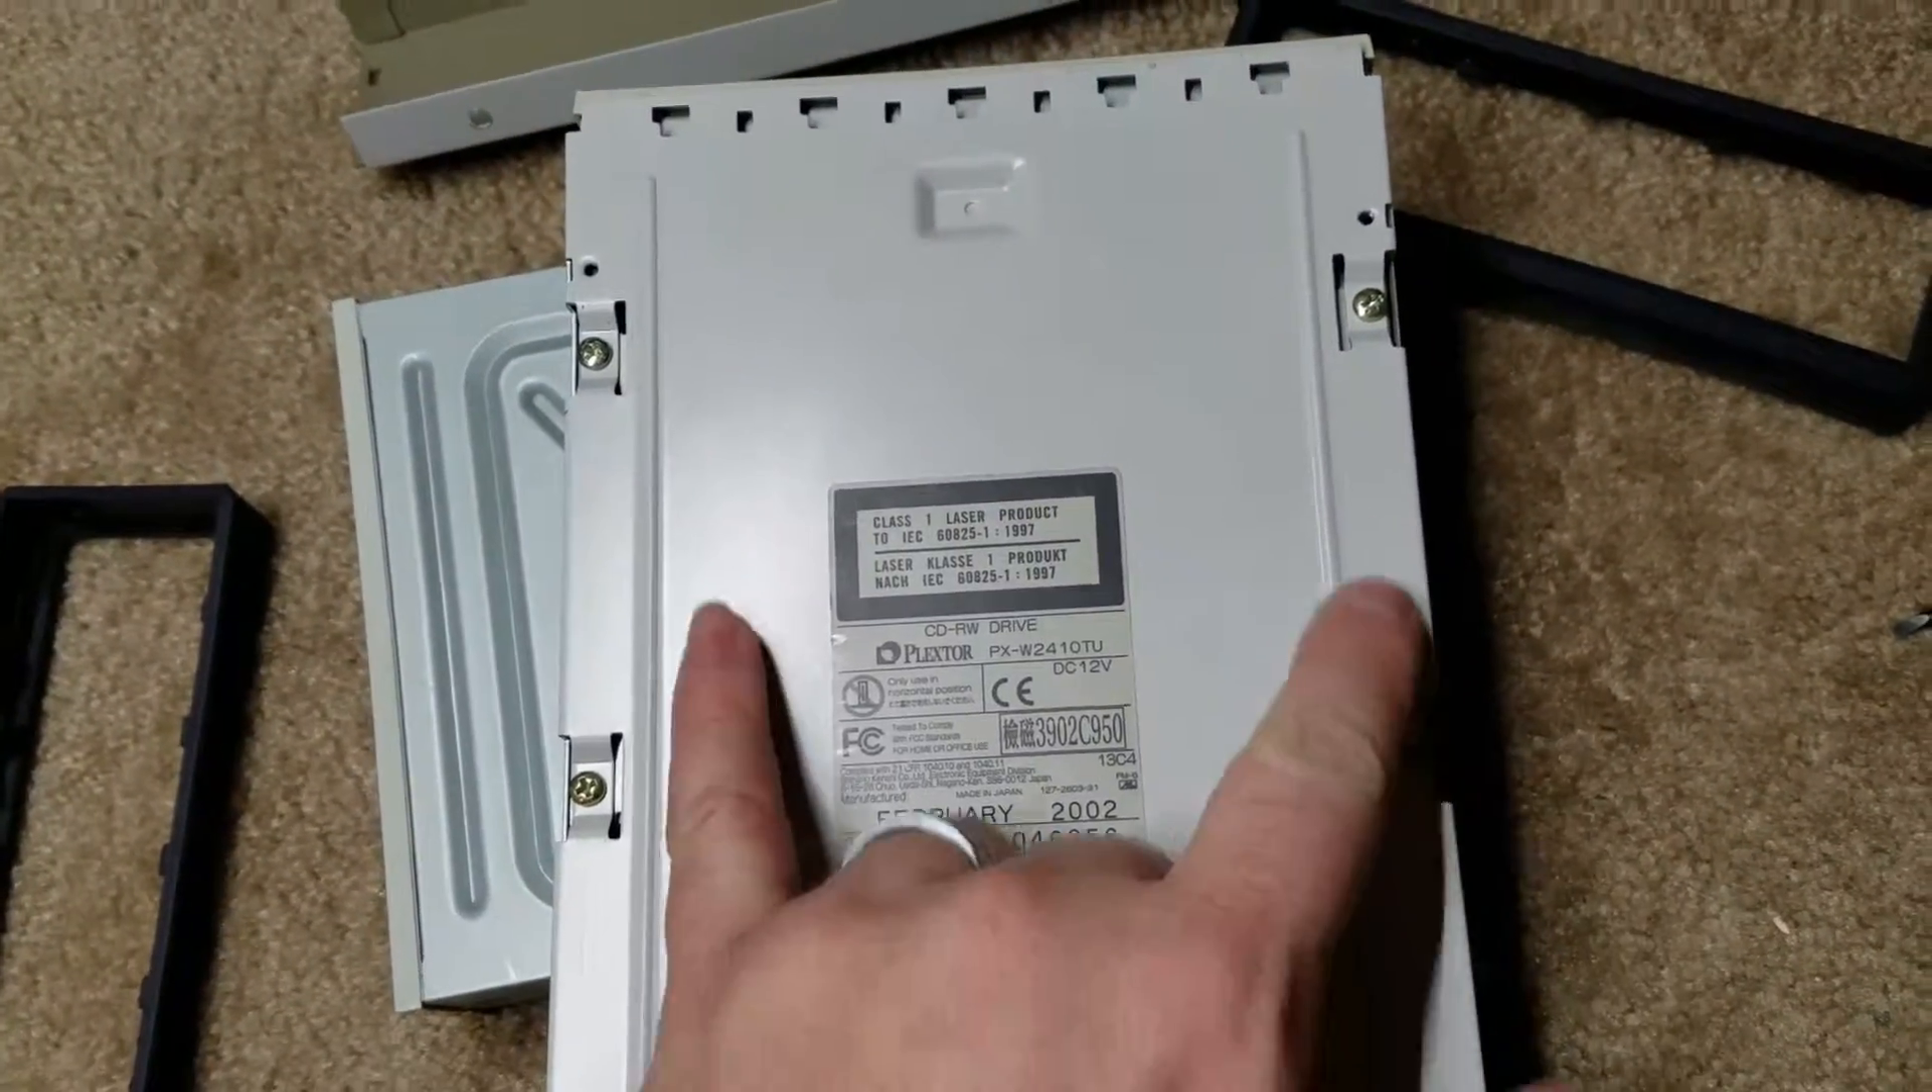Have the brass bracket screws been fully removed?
No.